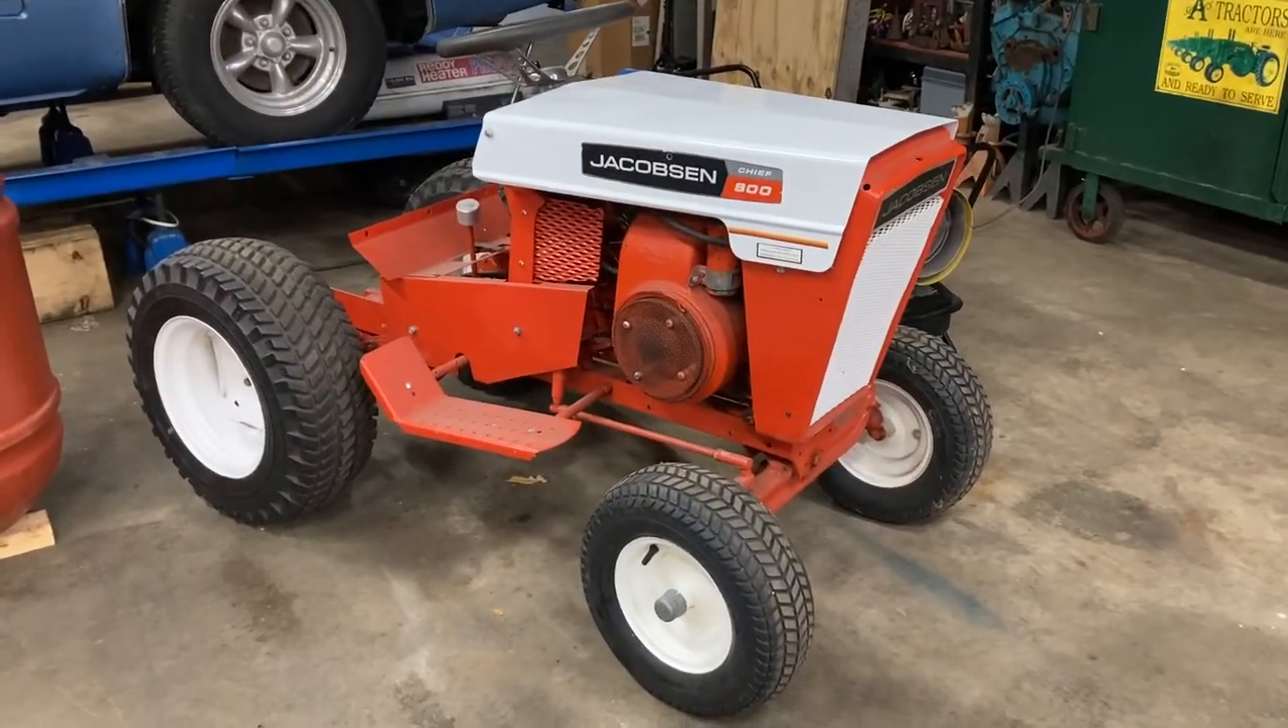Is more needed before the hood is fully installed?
No.